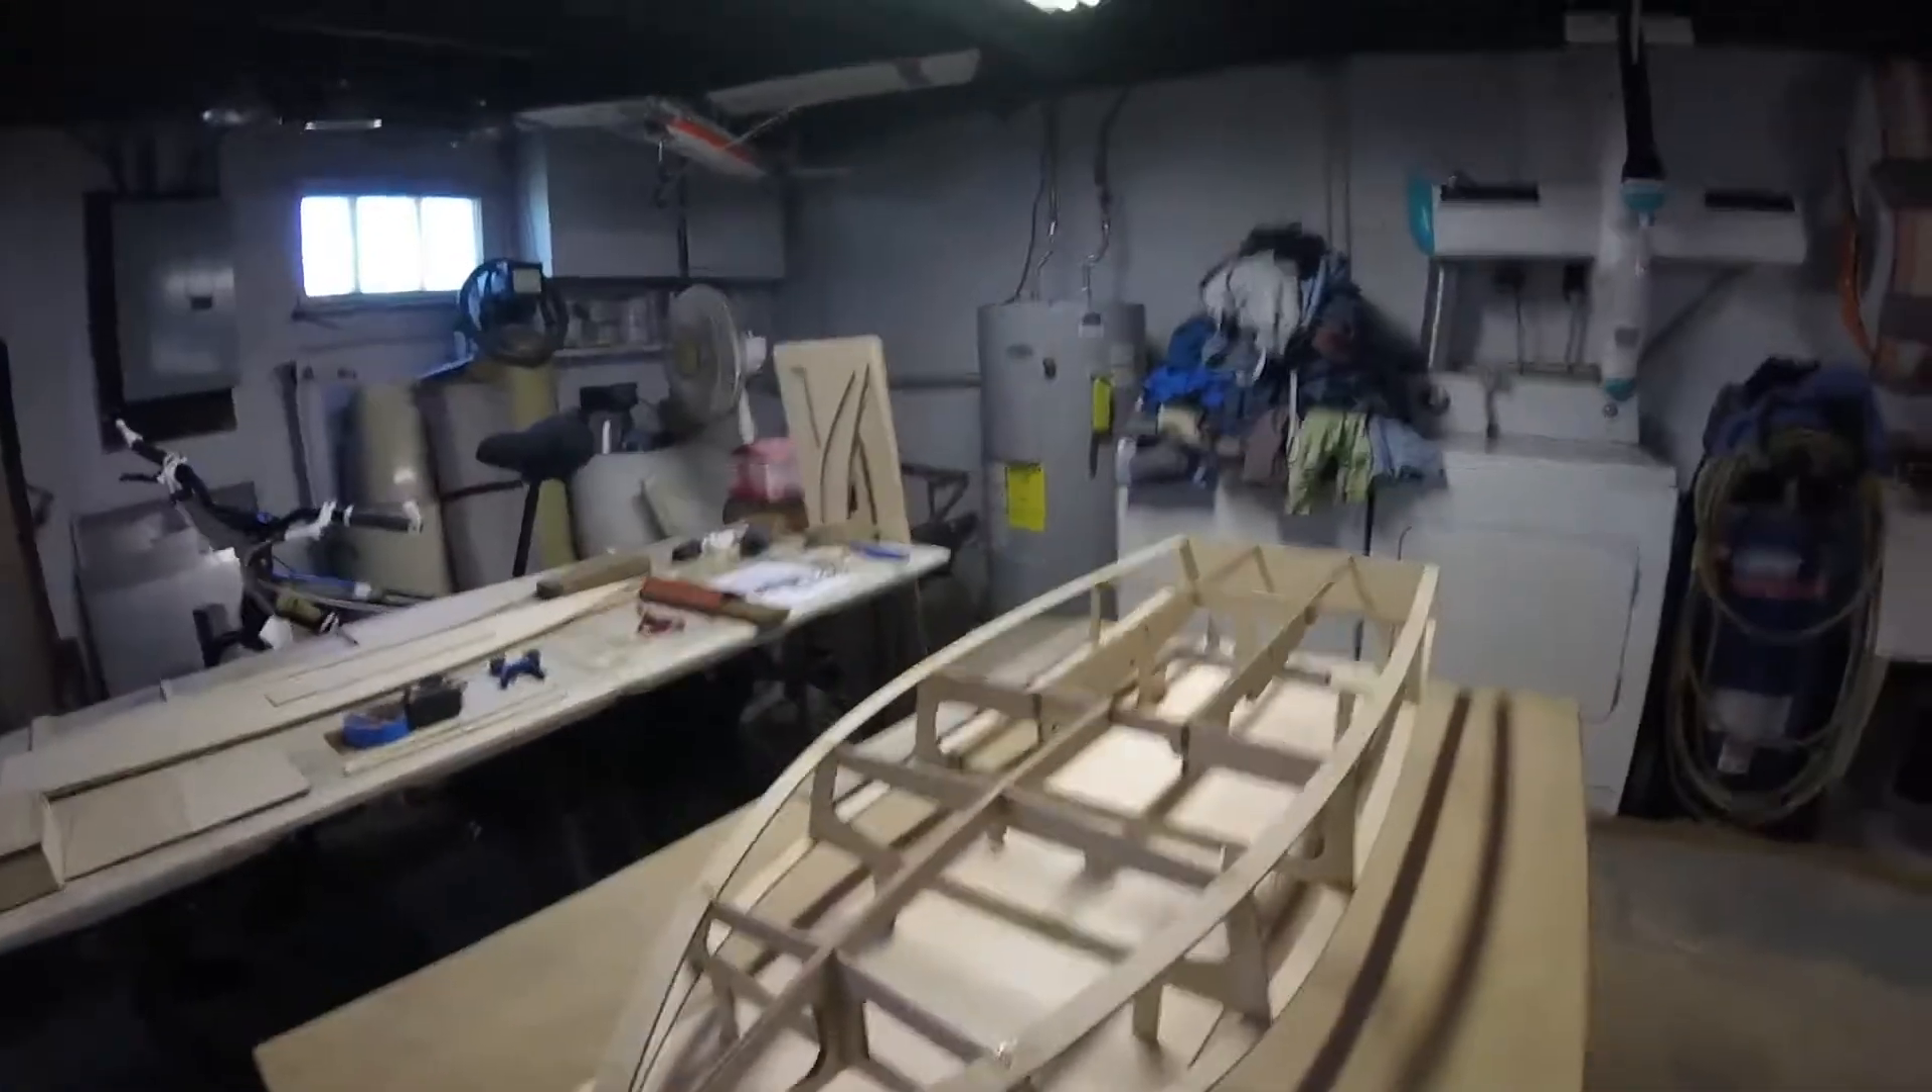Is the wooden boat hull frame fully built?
Yes.